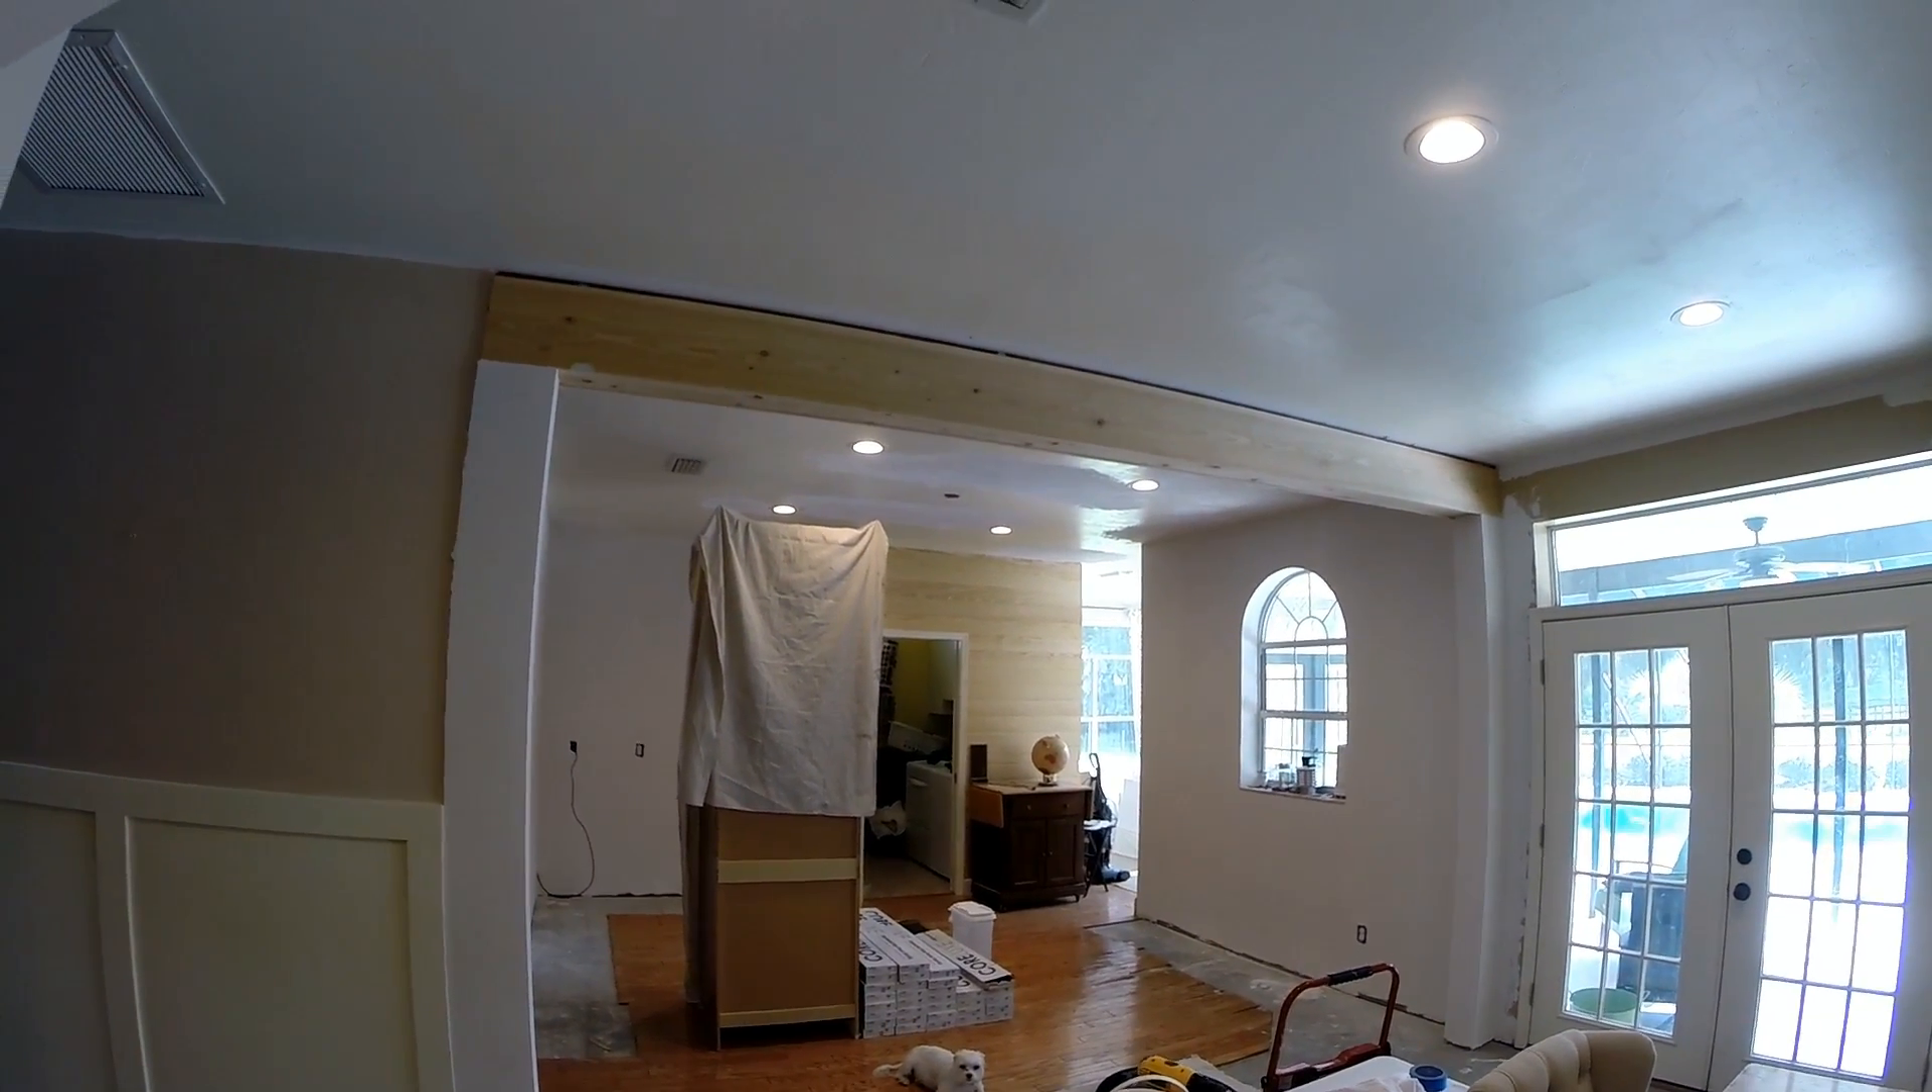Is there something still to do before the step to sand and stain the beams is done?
Yes.